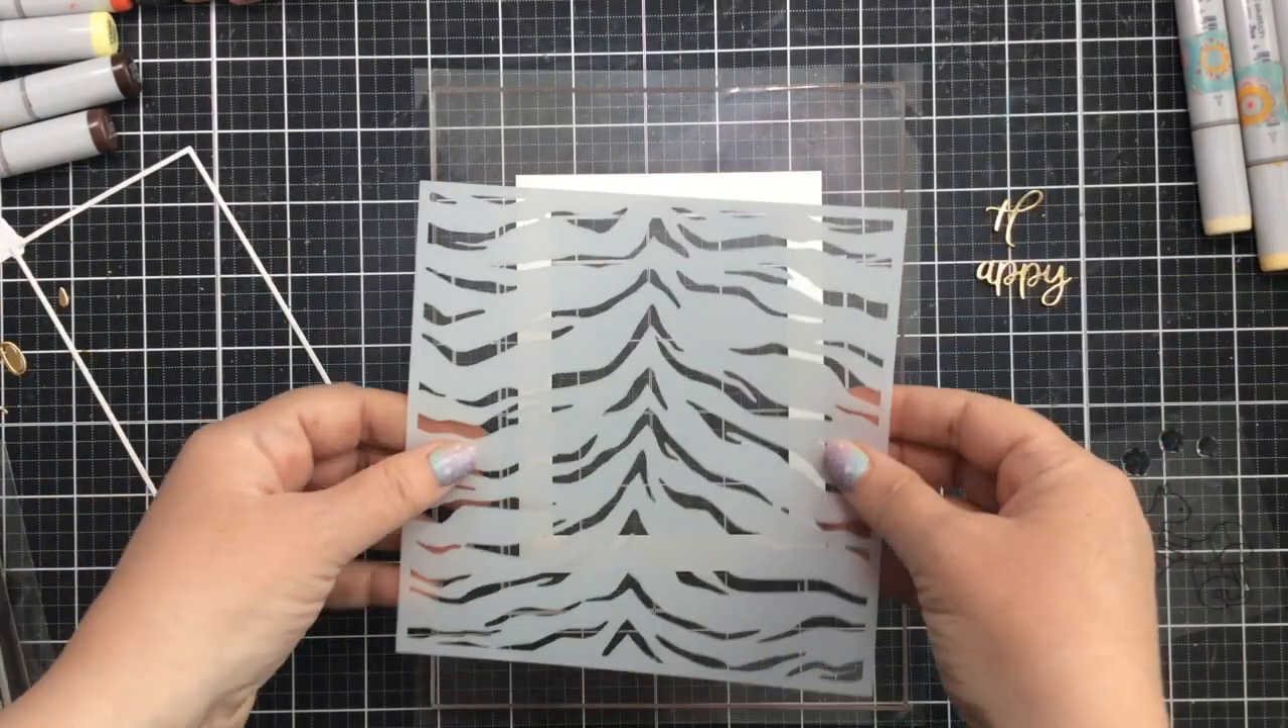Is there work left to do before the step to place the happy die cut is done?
Yes.